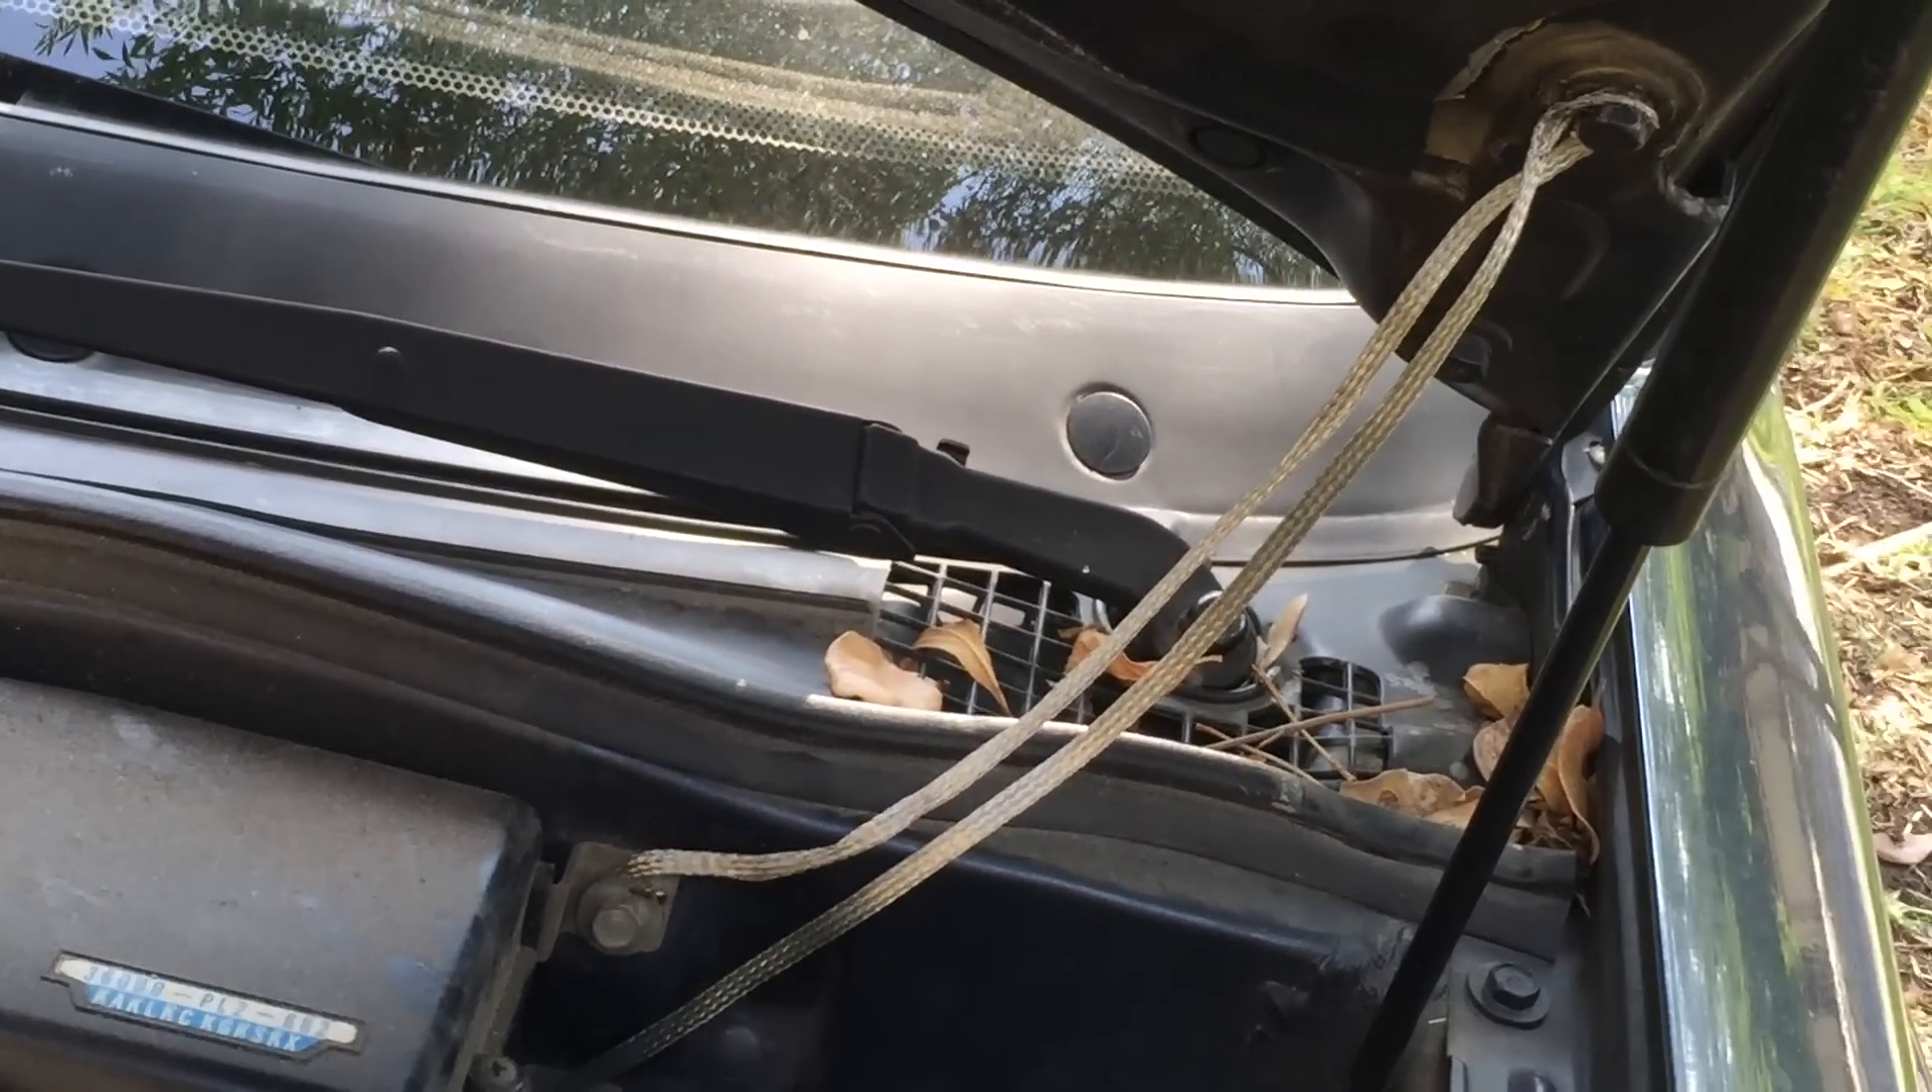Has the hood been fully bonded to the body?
Yes.